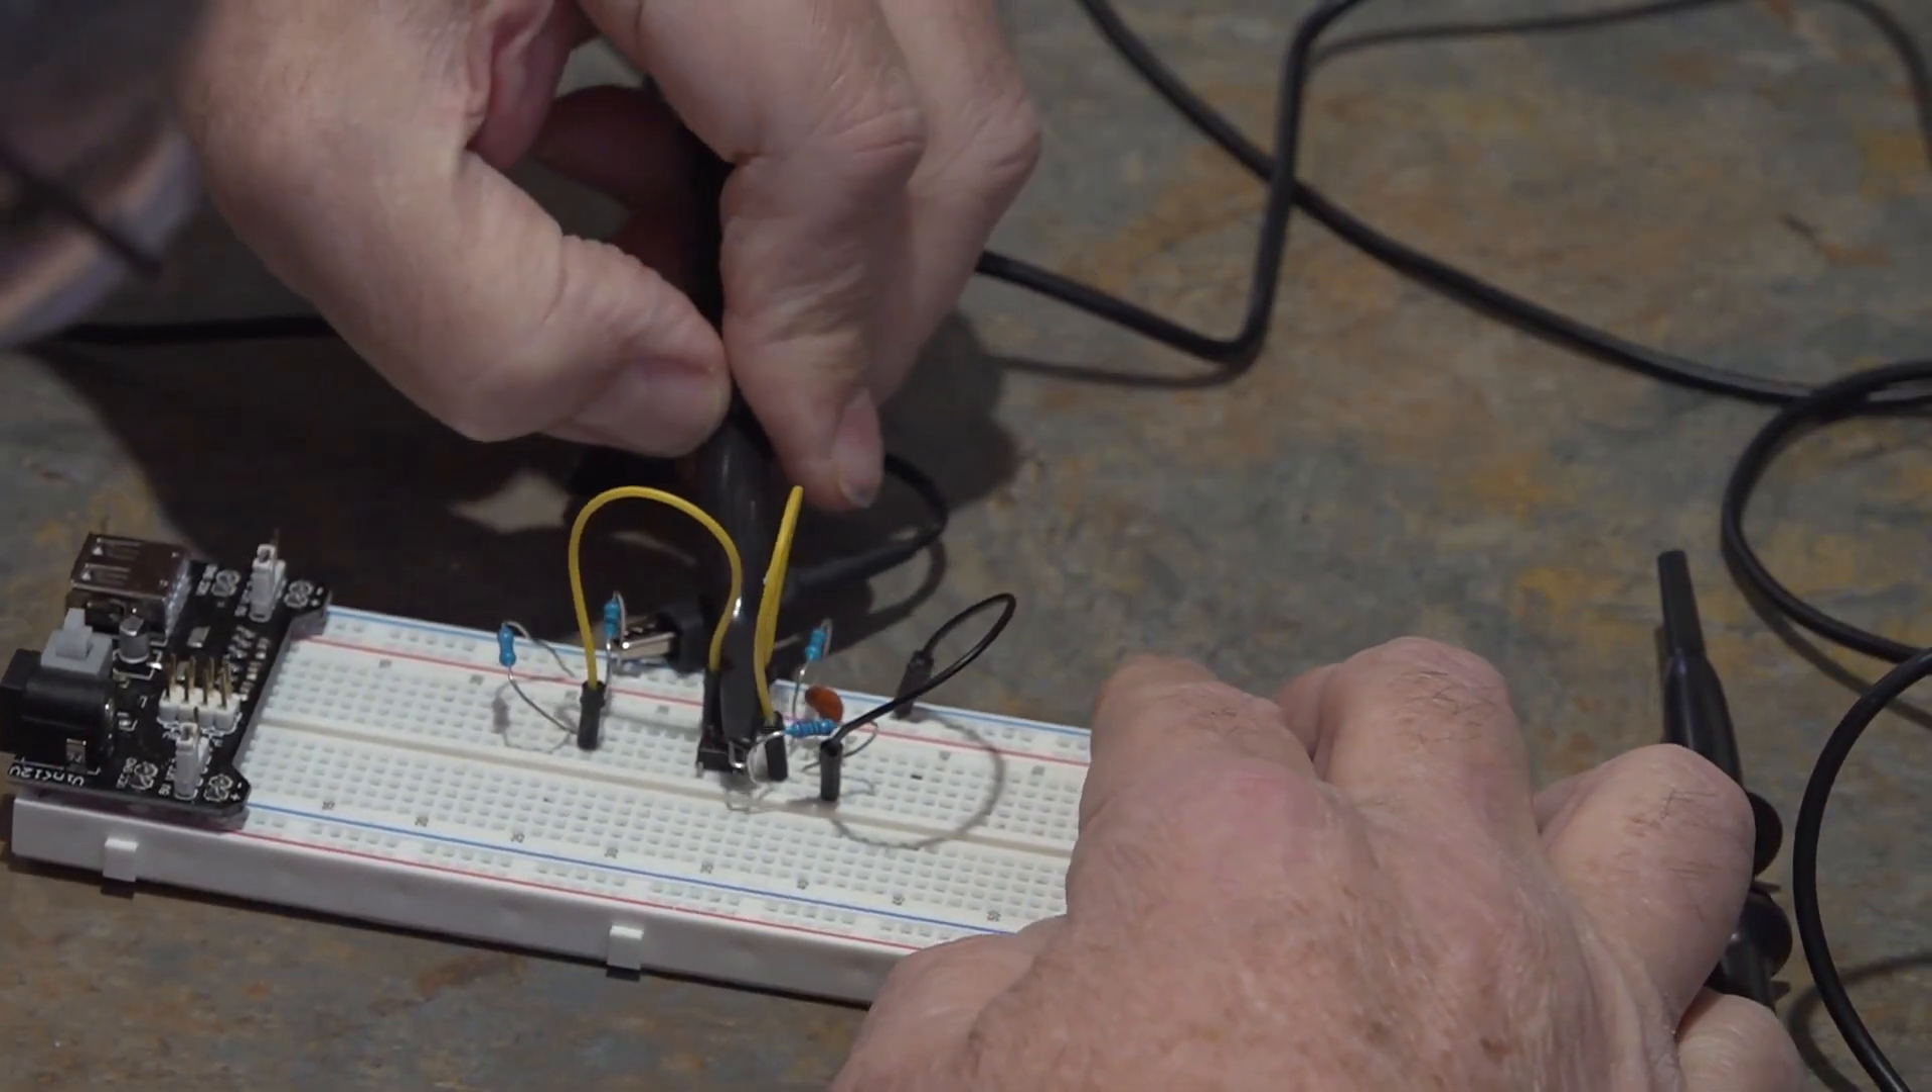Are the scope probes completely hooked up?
No.